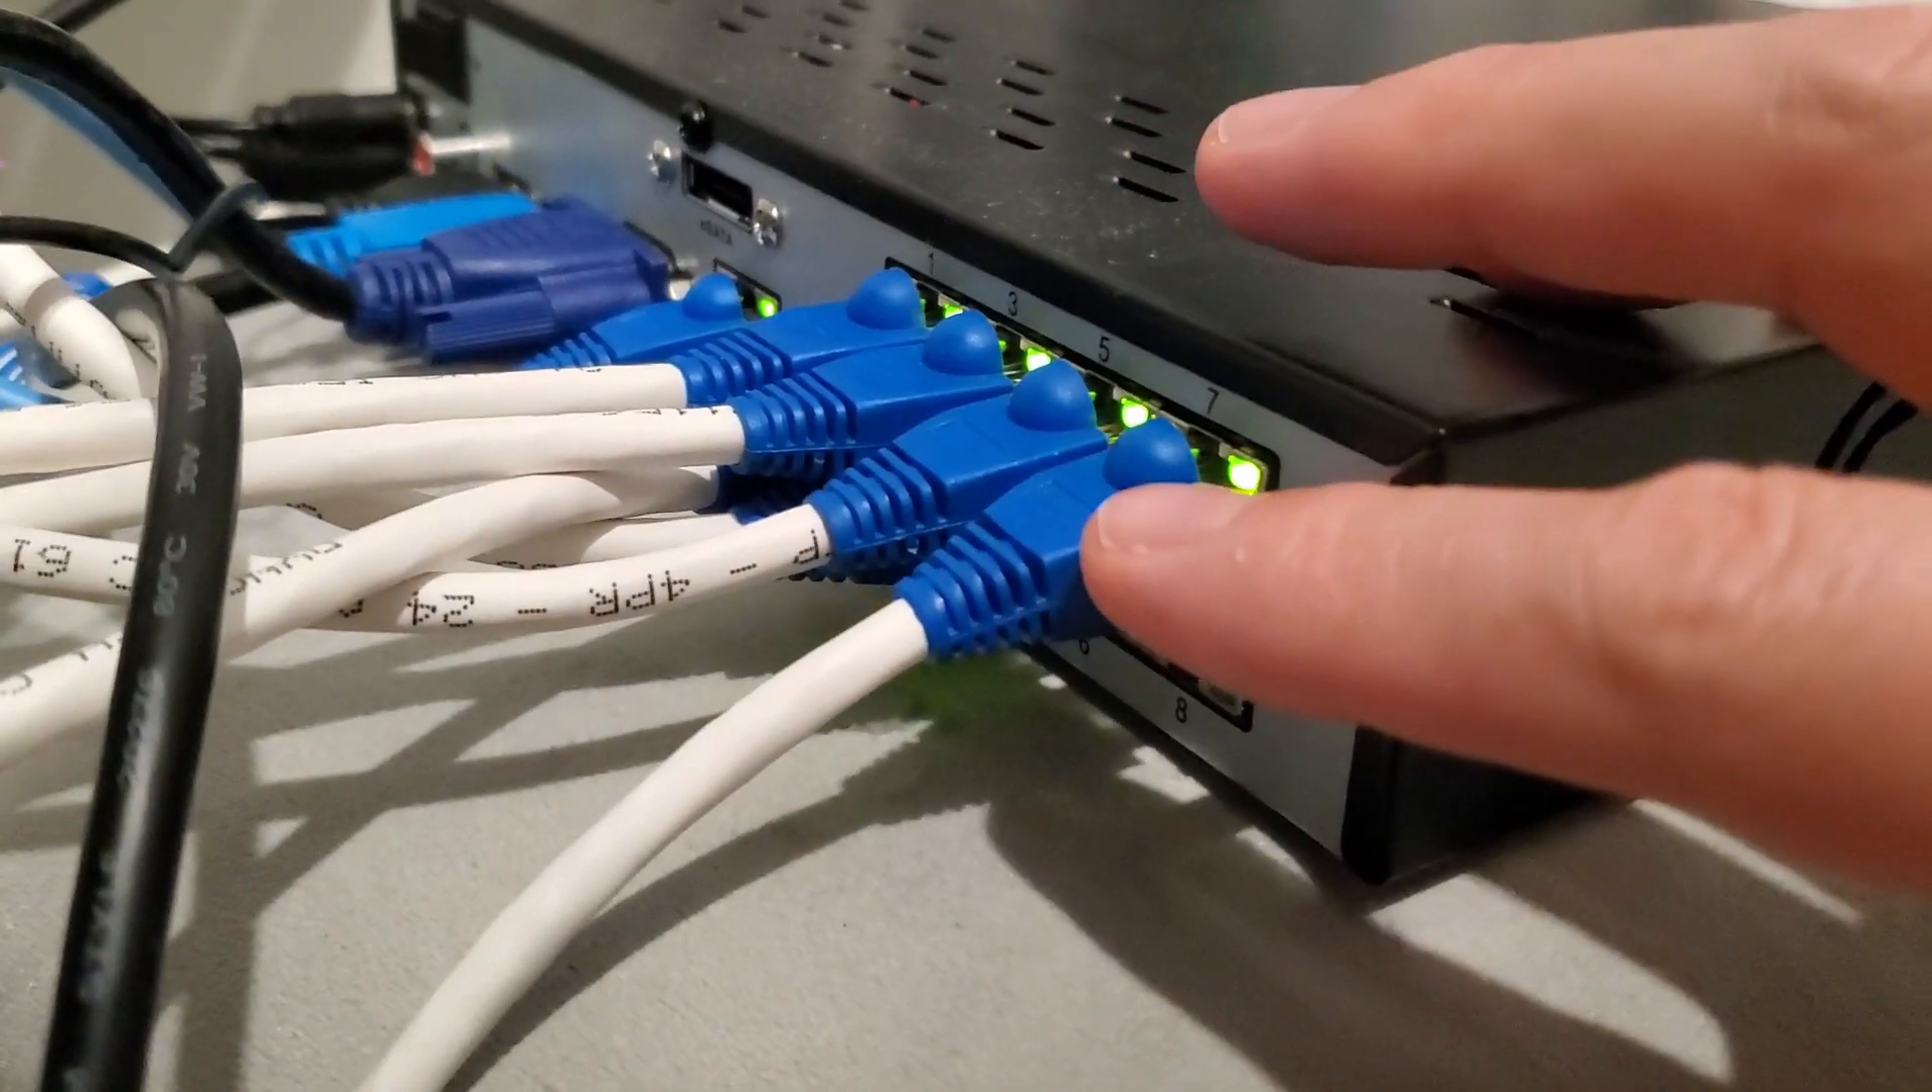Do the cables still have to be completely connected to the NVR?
No.